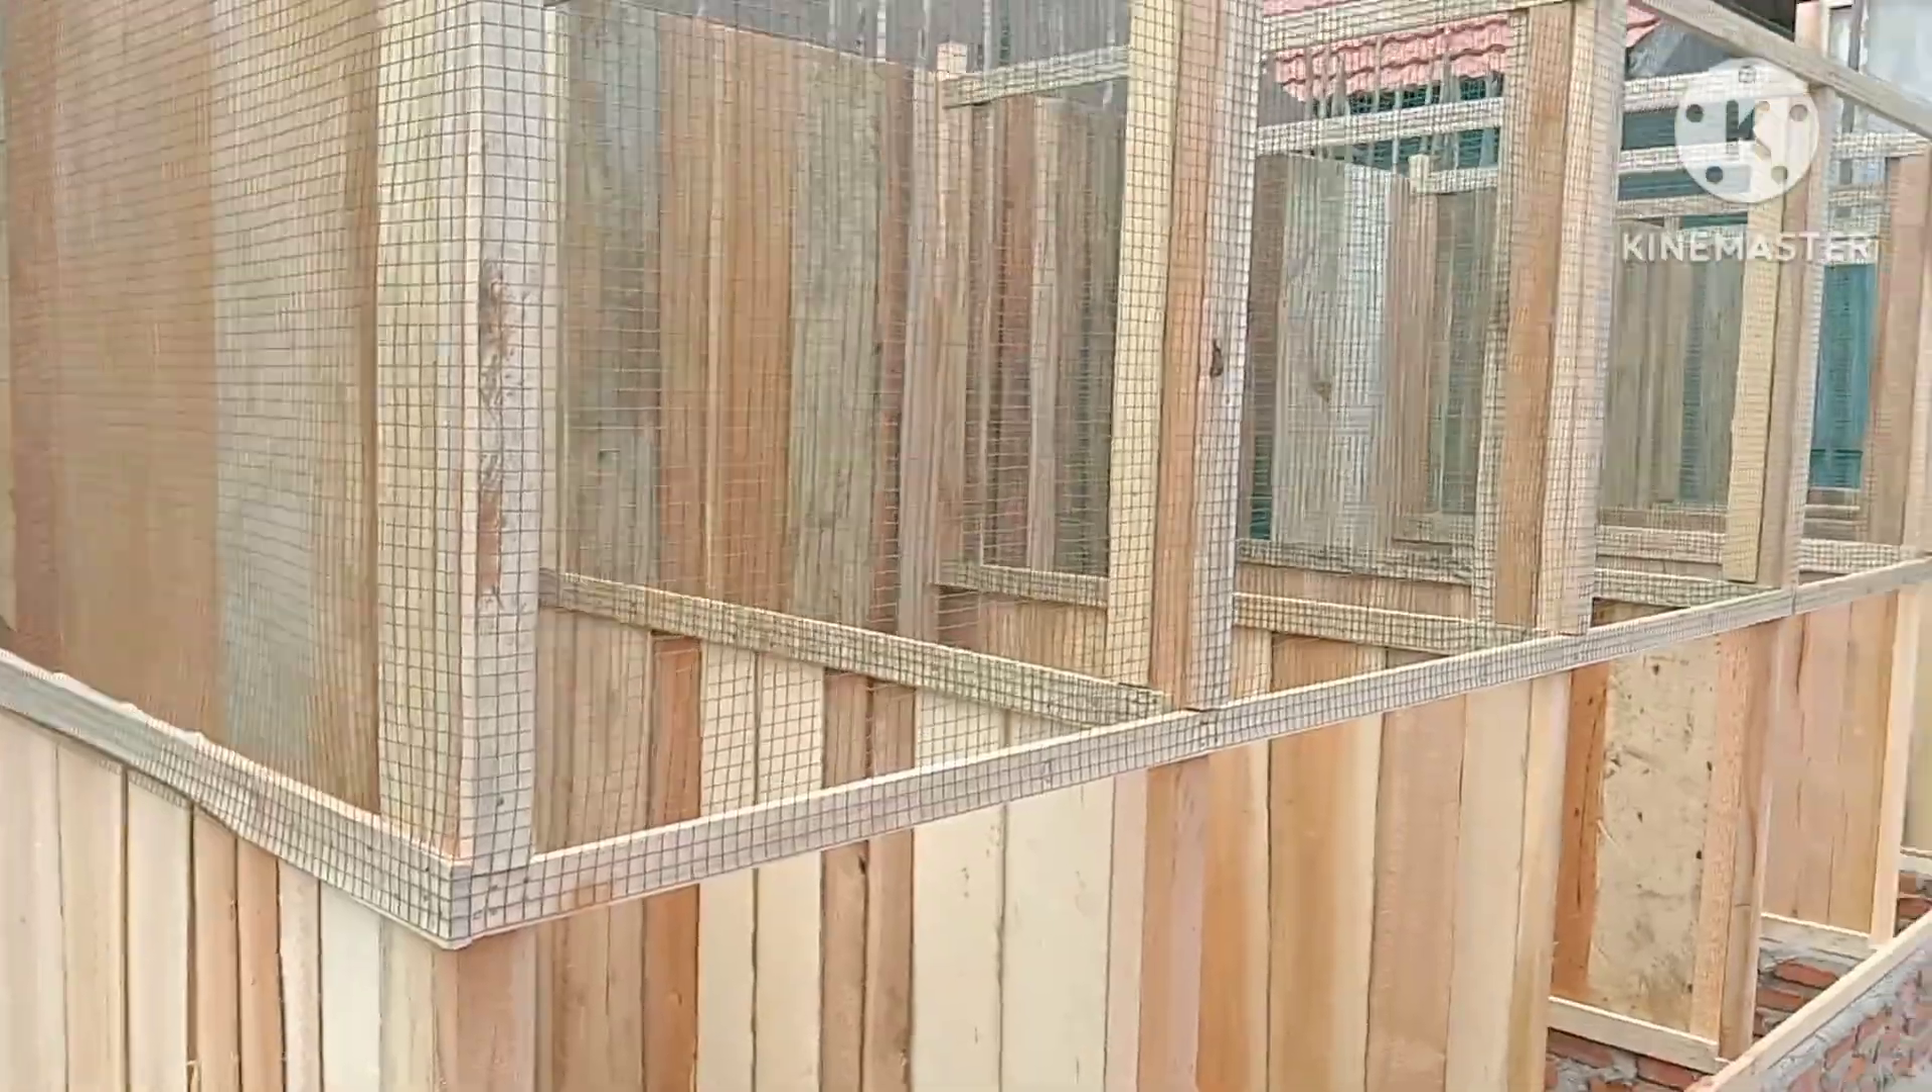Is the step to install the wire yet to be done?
No.